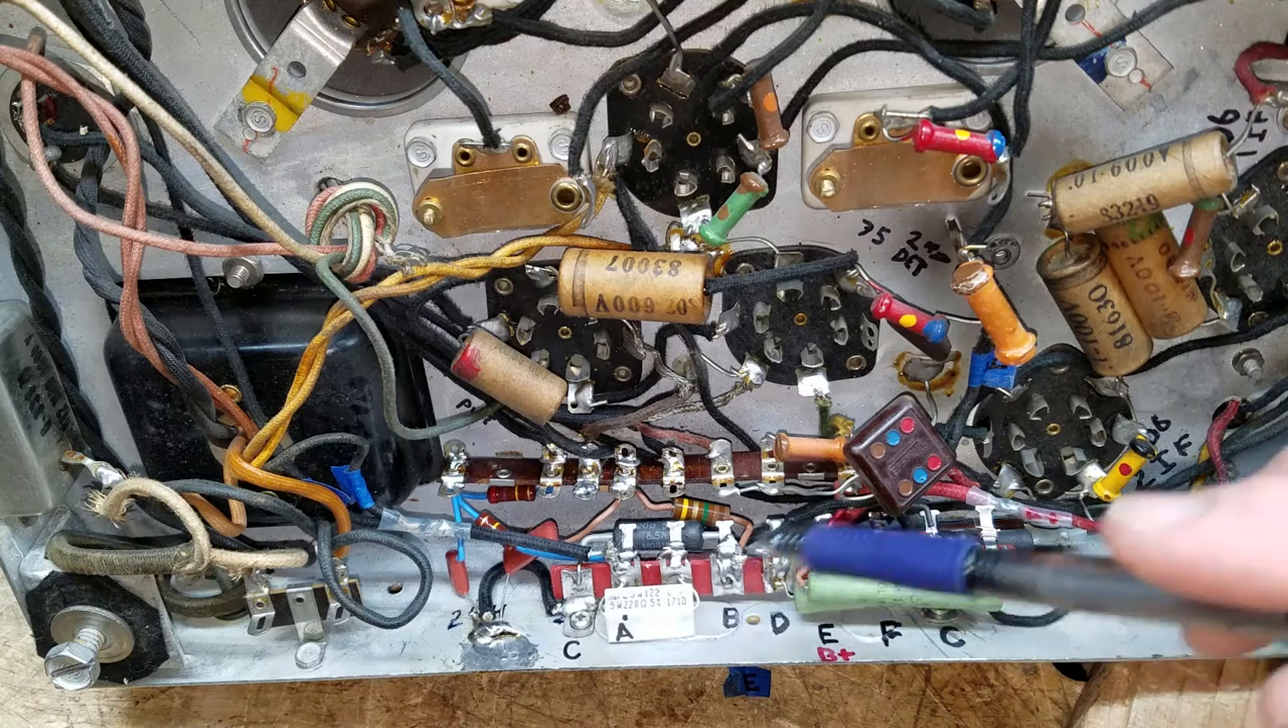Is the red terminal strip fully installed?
Yes.